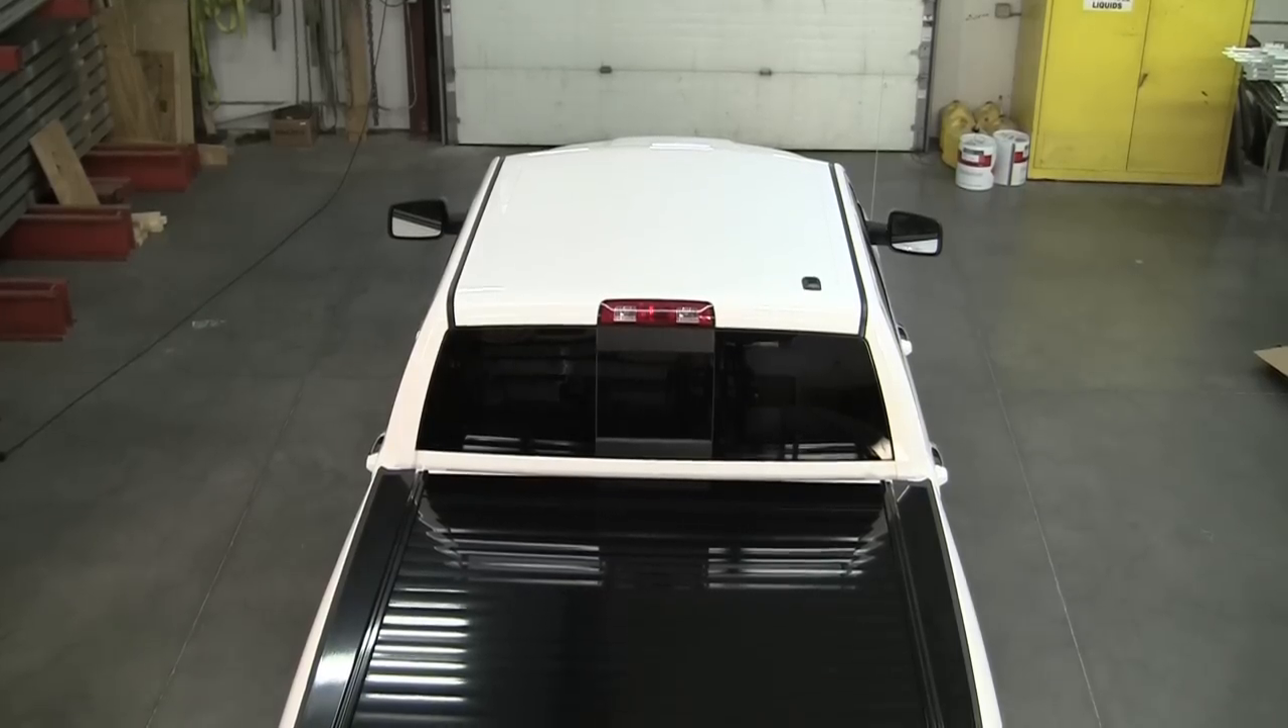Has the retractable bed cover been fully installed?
Yes.